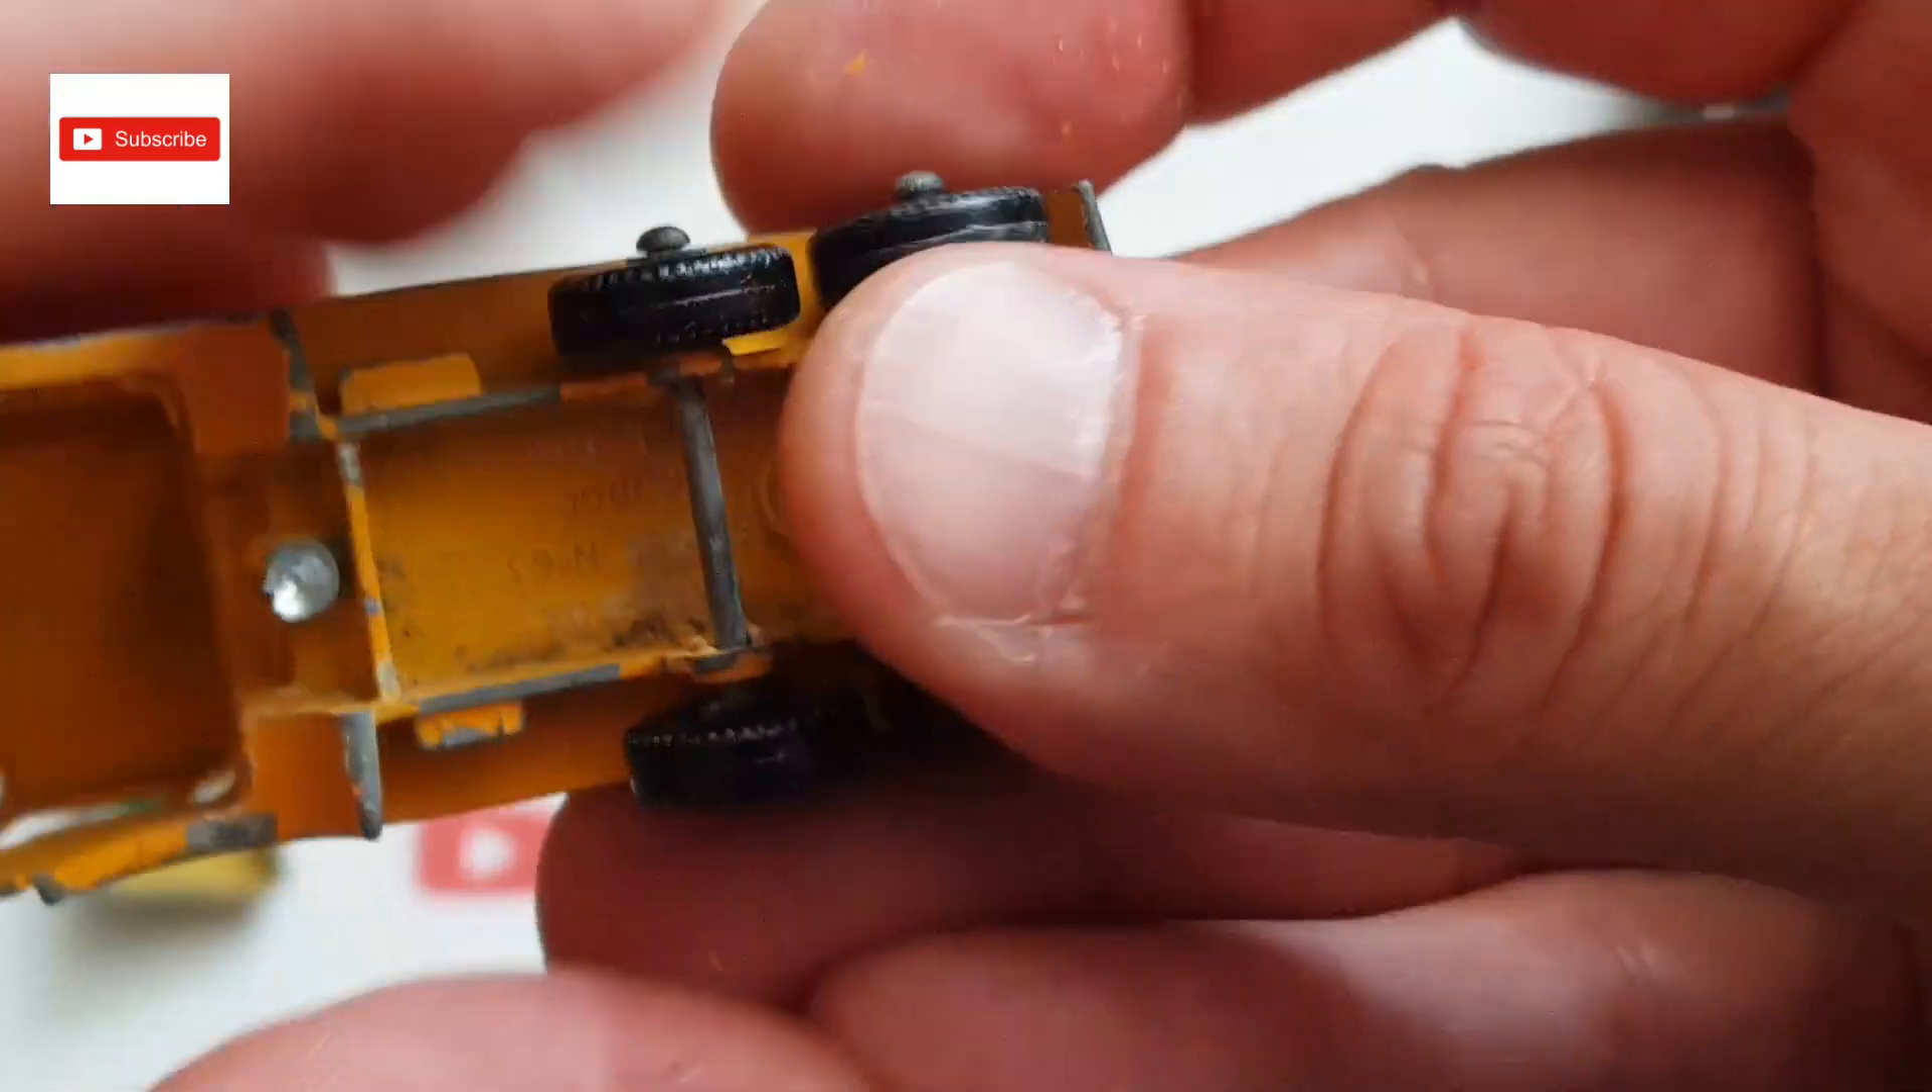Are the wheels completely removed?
No.